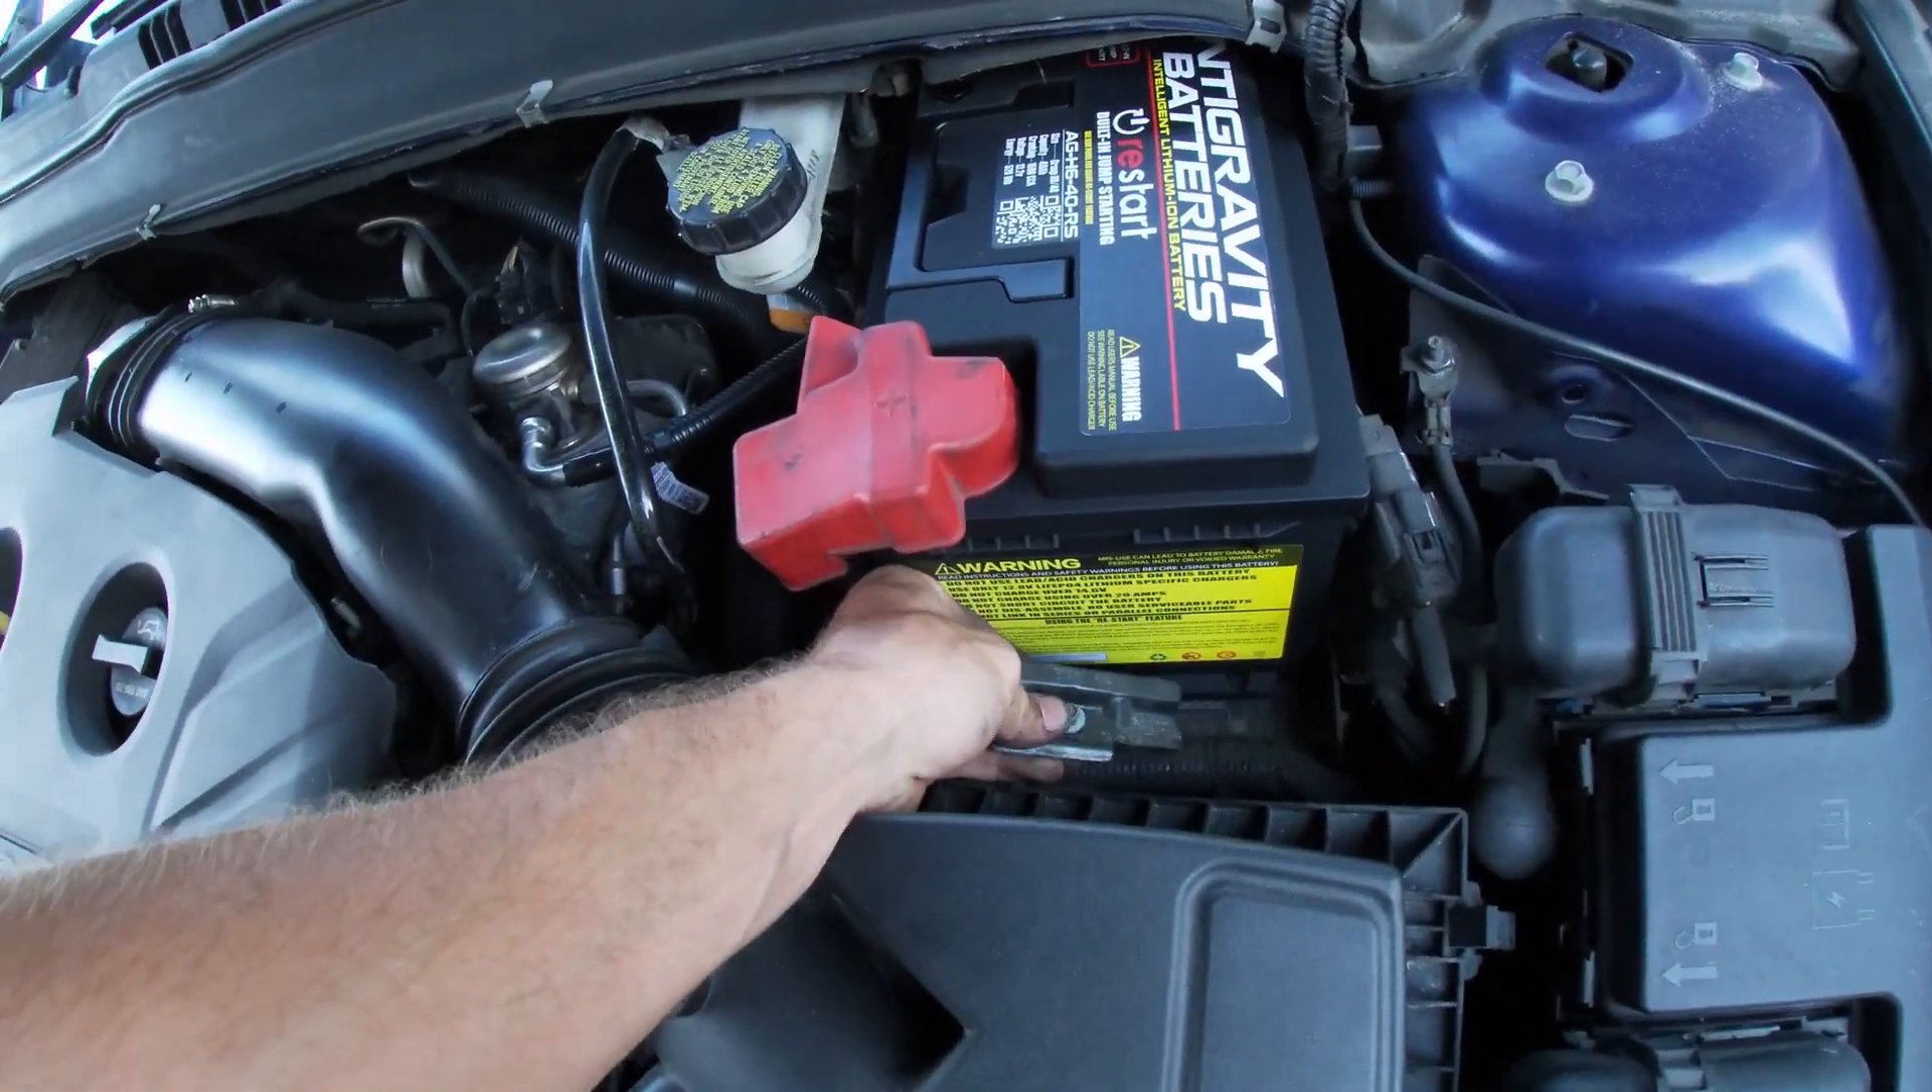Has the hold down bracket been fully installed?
No.